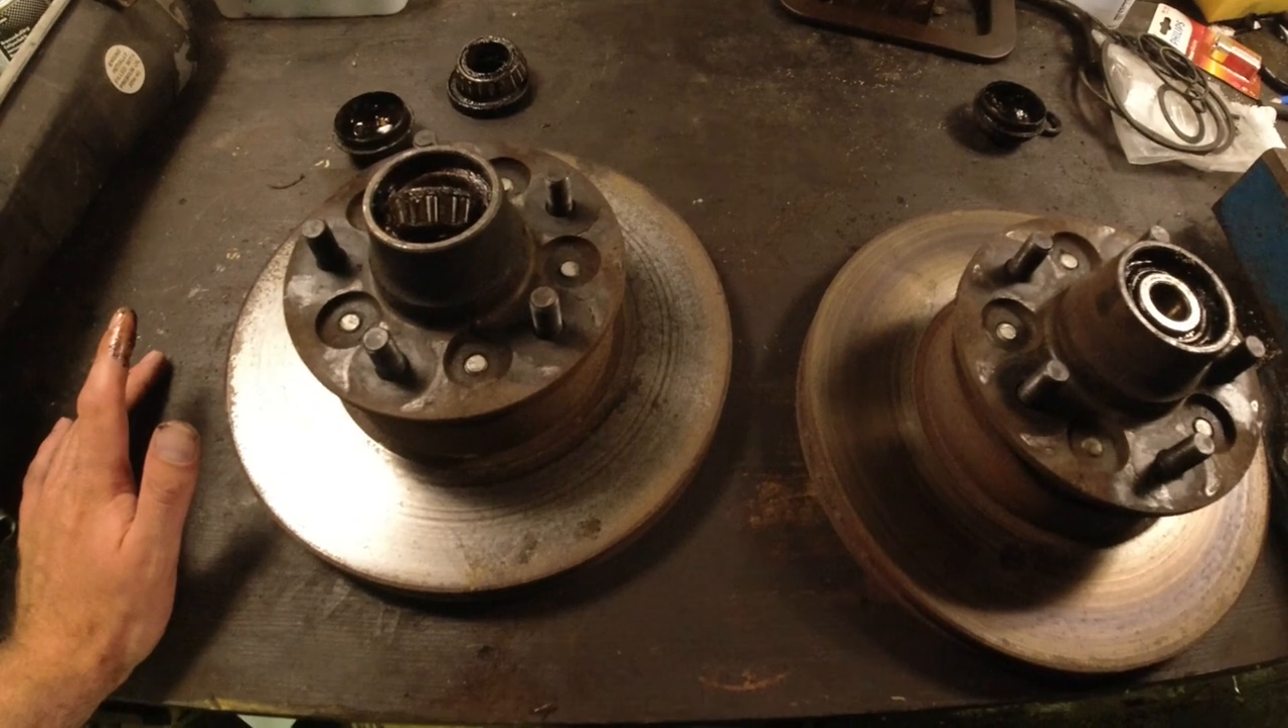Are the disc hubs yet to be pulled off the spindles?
No.